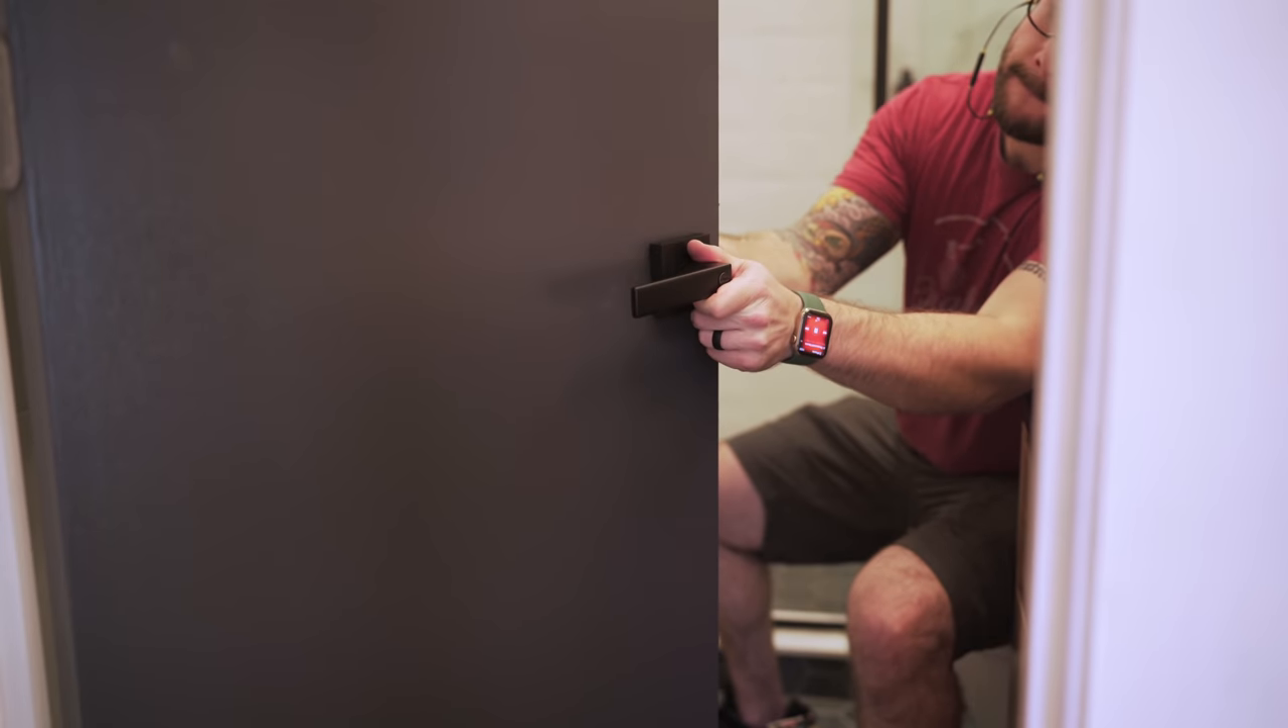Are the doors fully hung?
Yes.